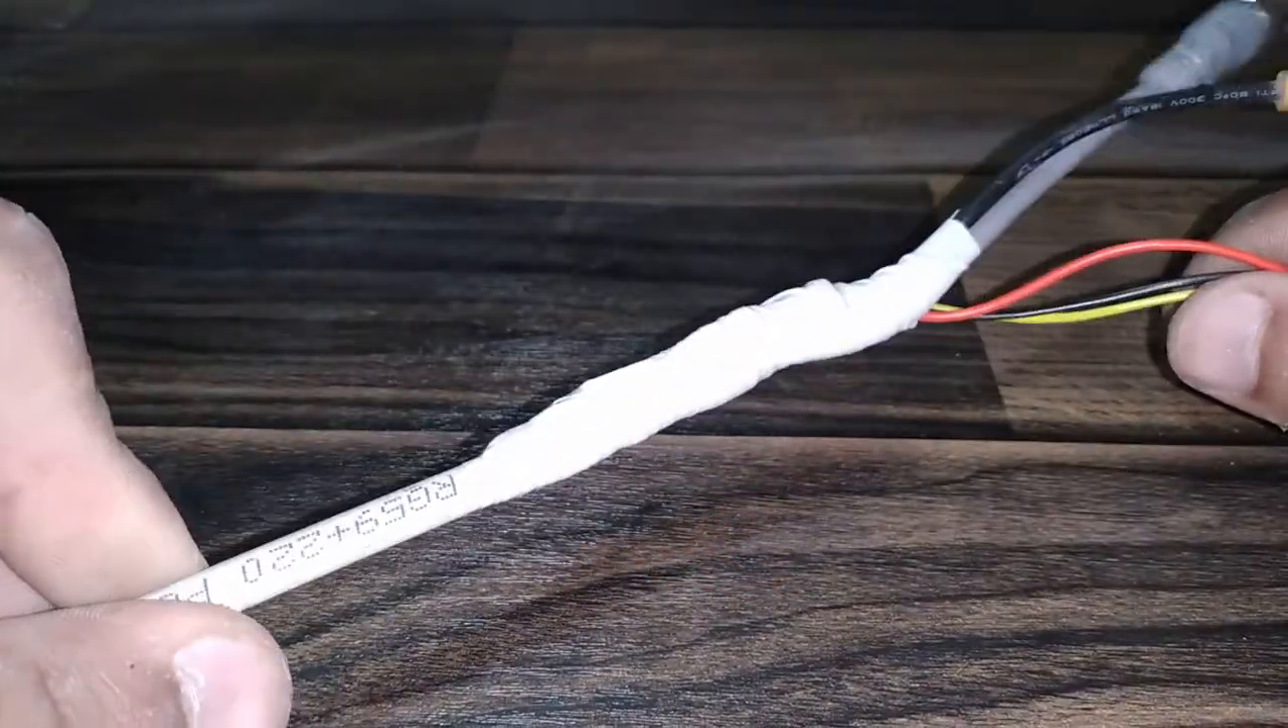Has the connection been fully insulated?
Yes.